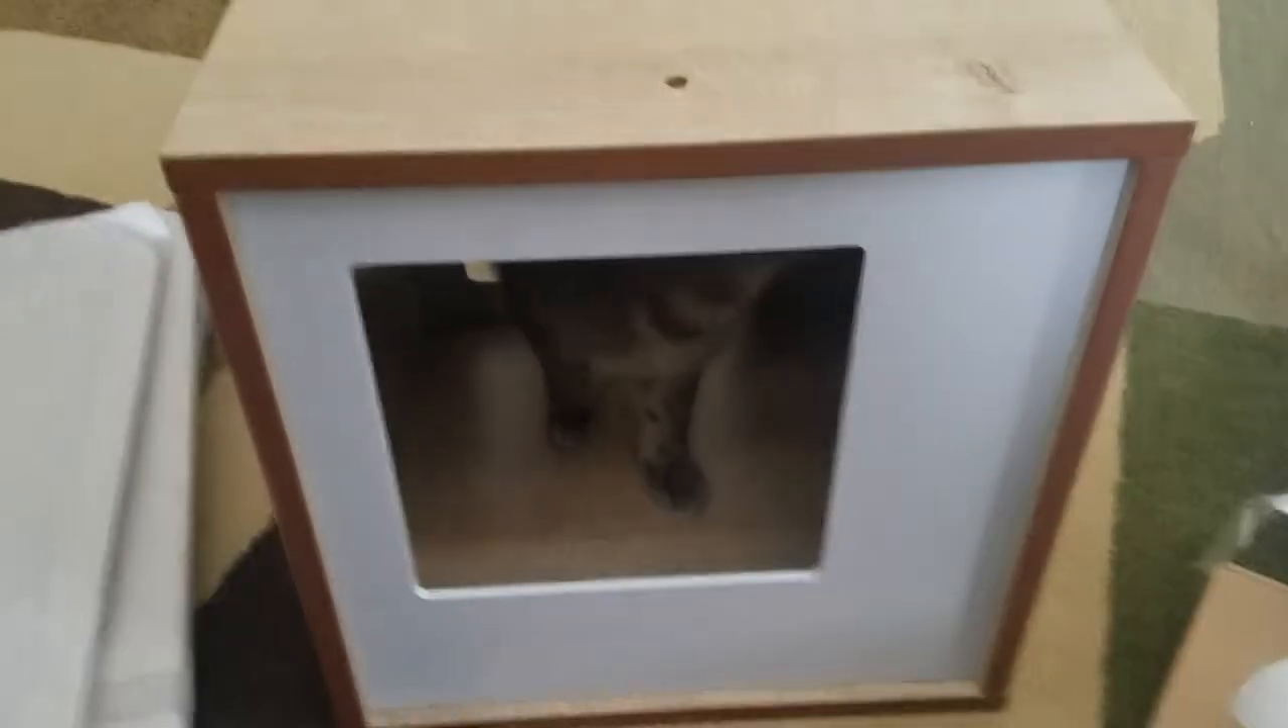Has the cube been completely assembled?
Yes.